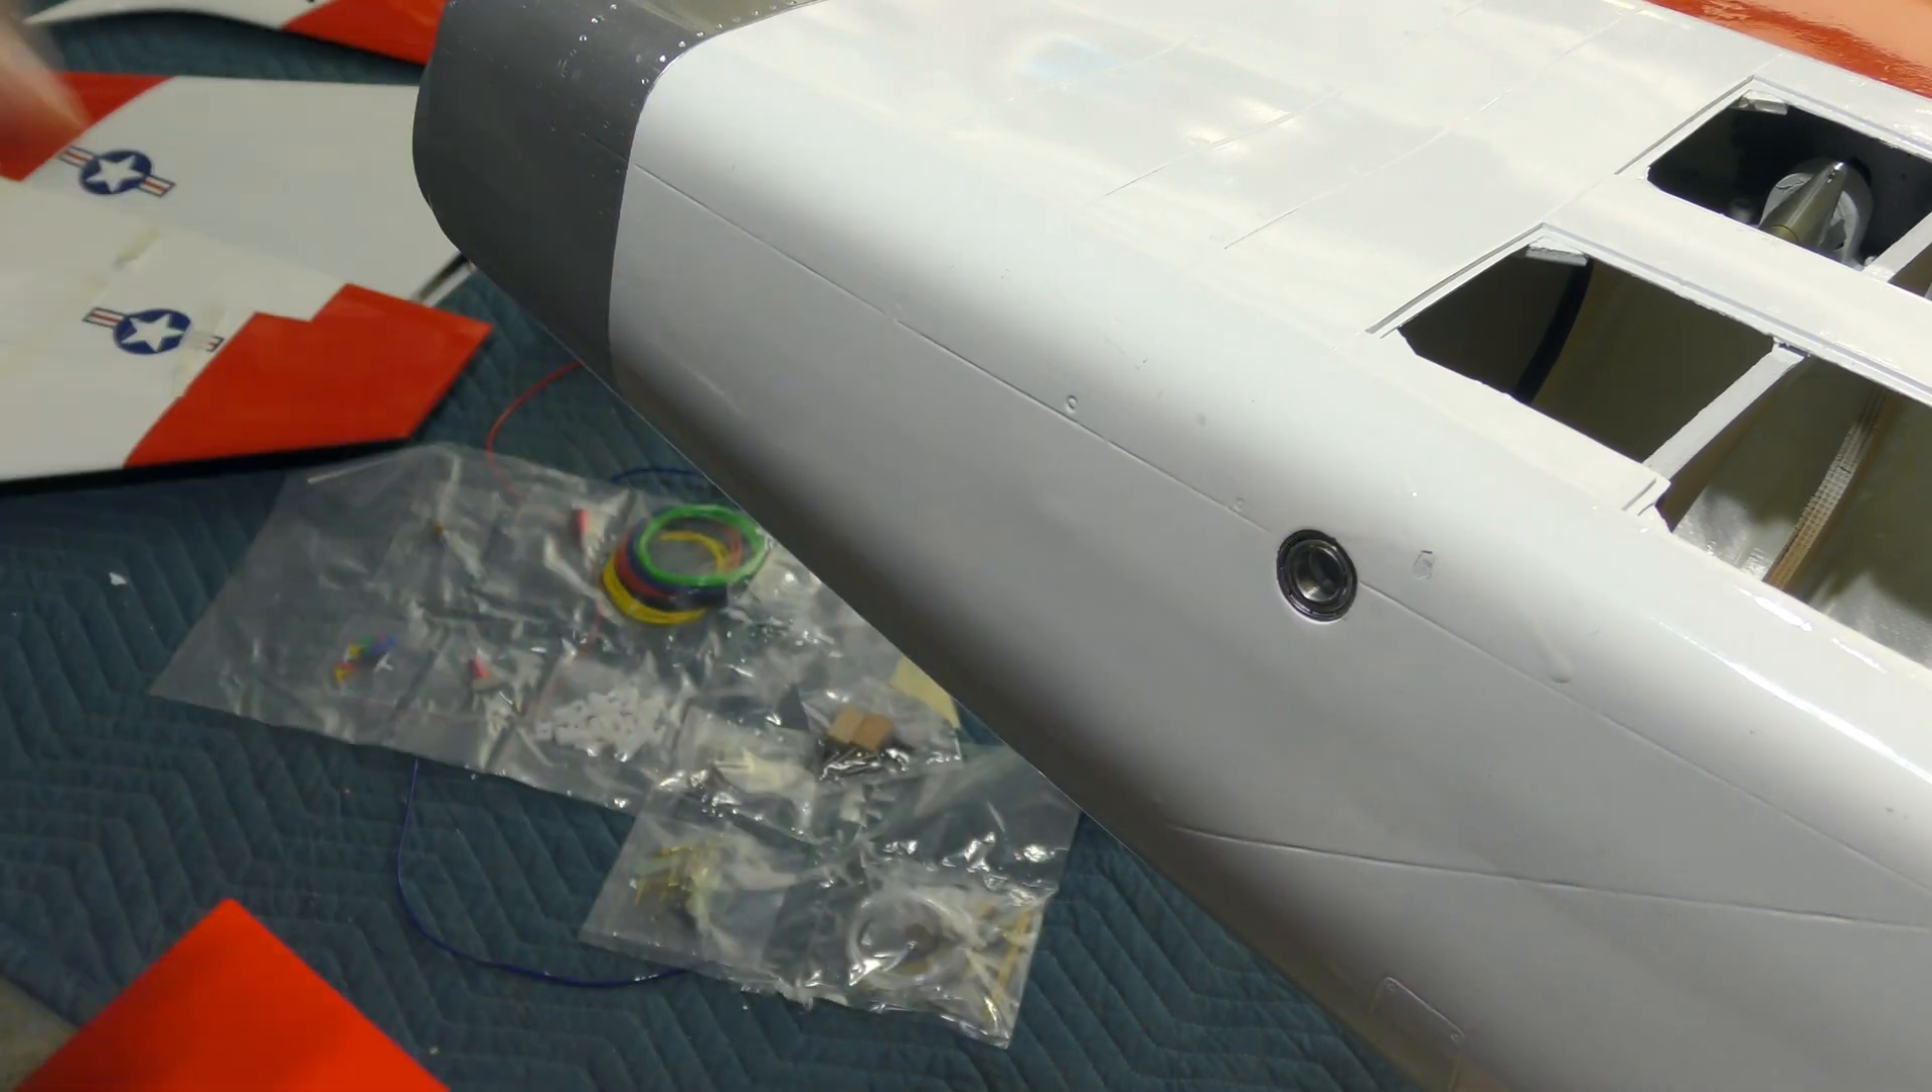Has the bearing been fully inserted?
Yes.